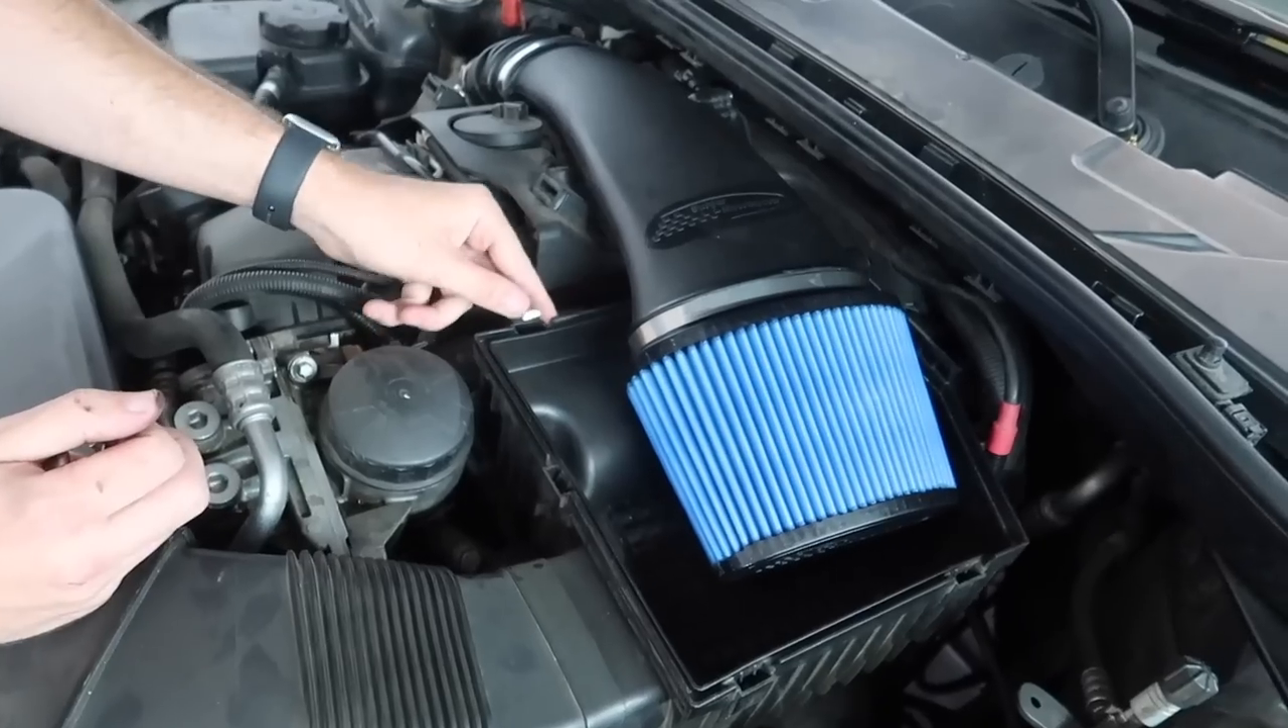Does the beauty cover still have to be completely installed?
Yes.